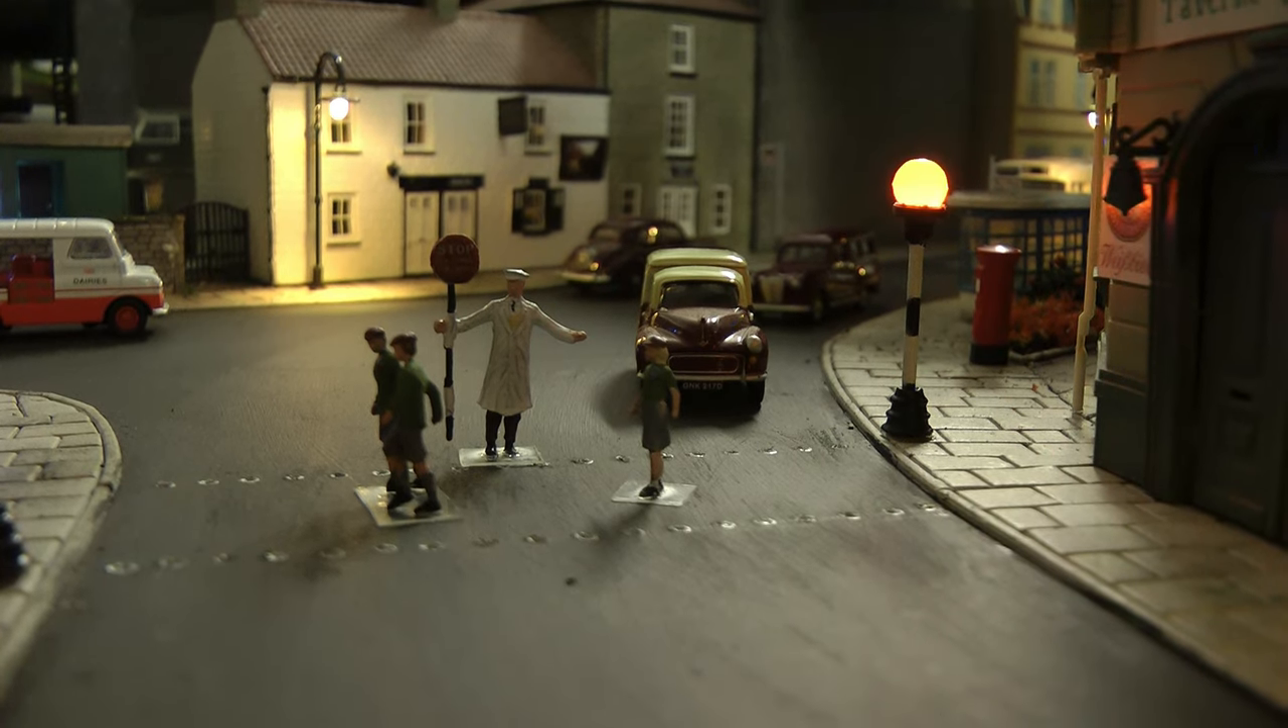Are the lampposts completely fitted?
Yes.